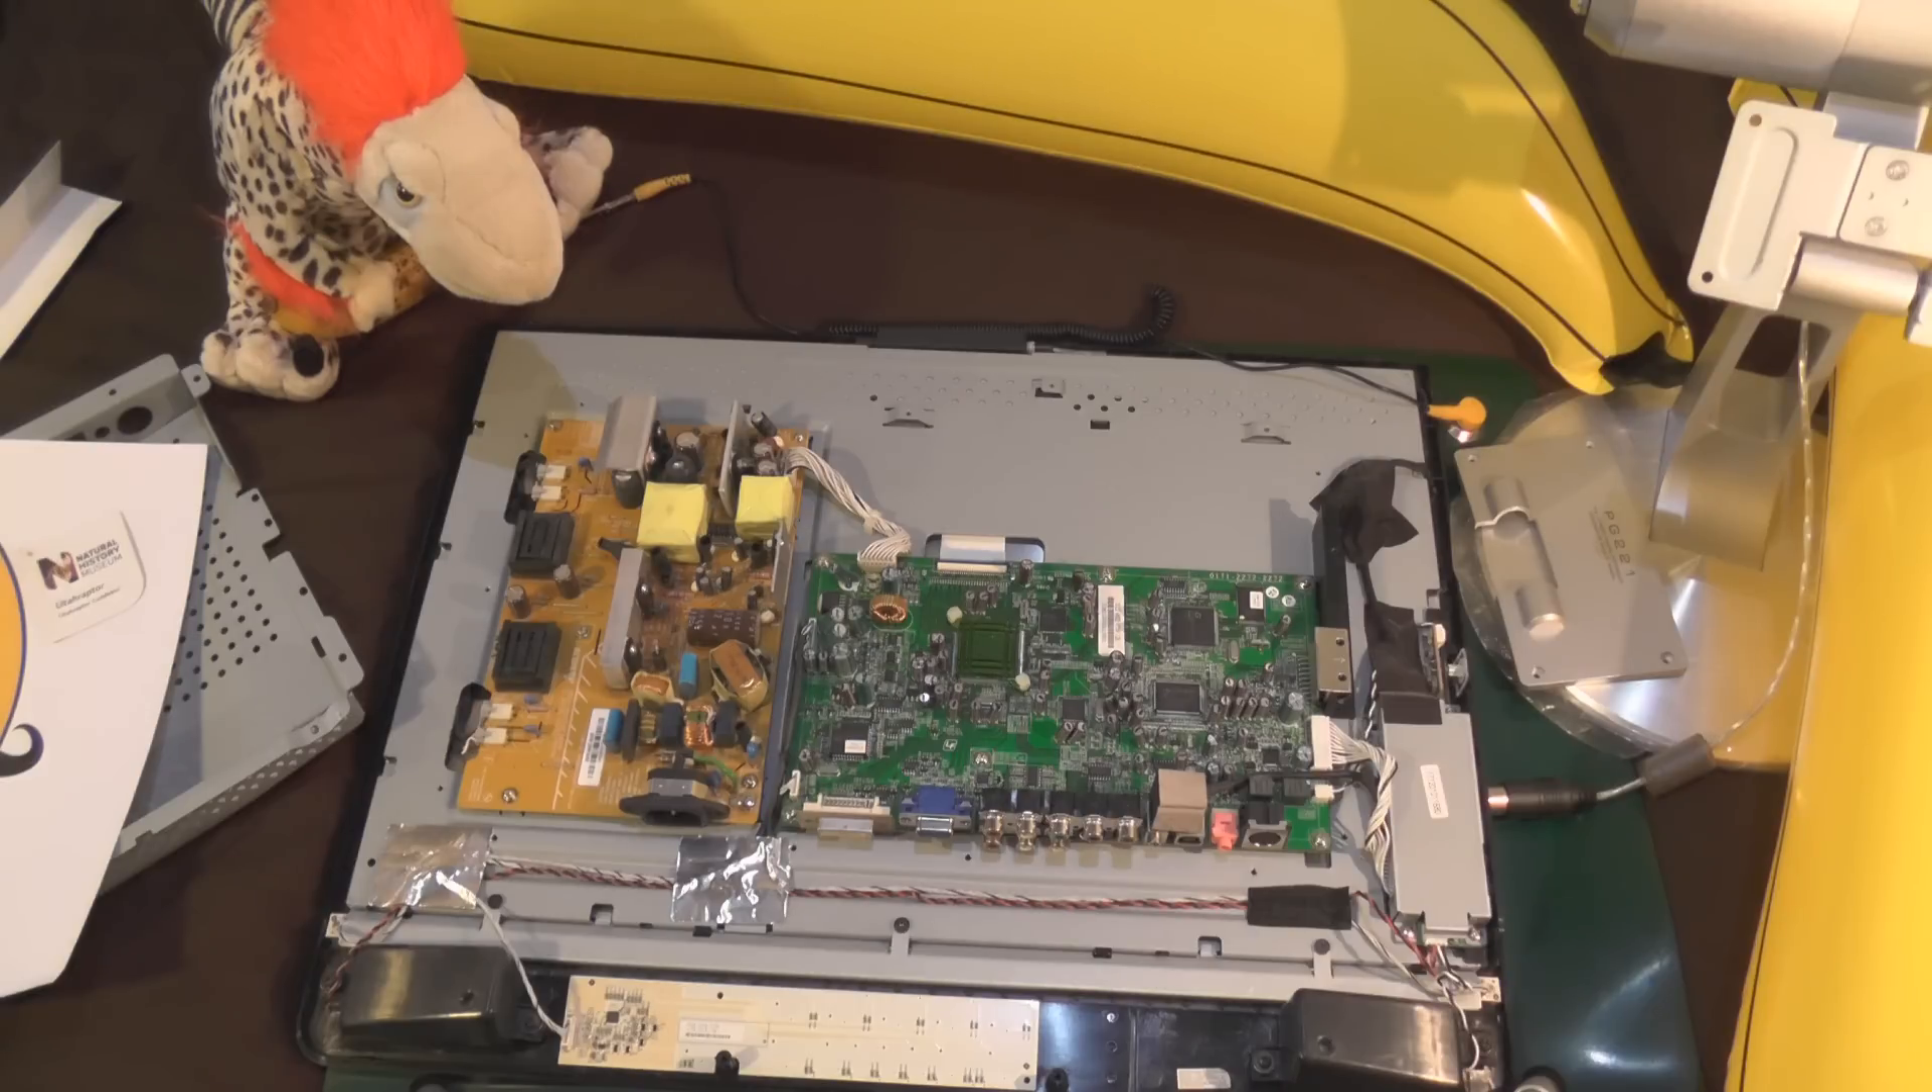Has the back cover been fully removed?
Yes.